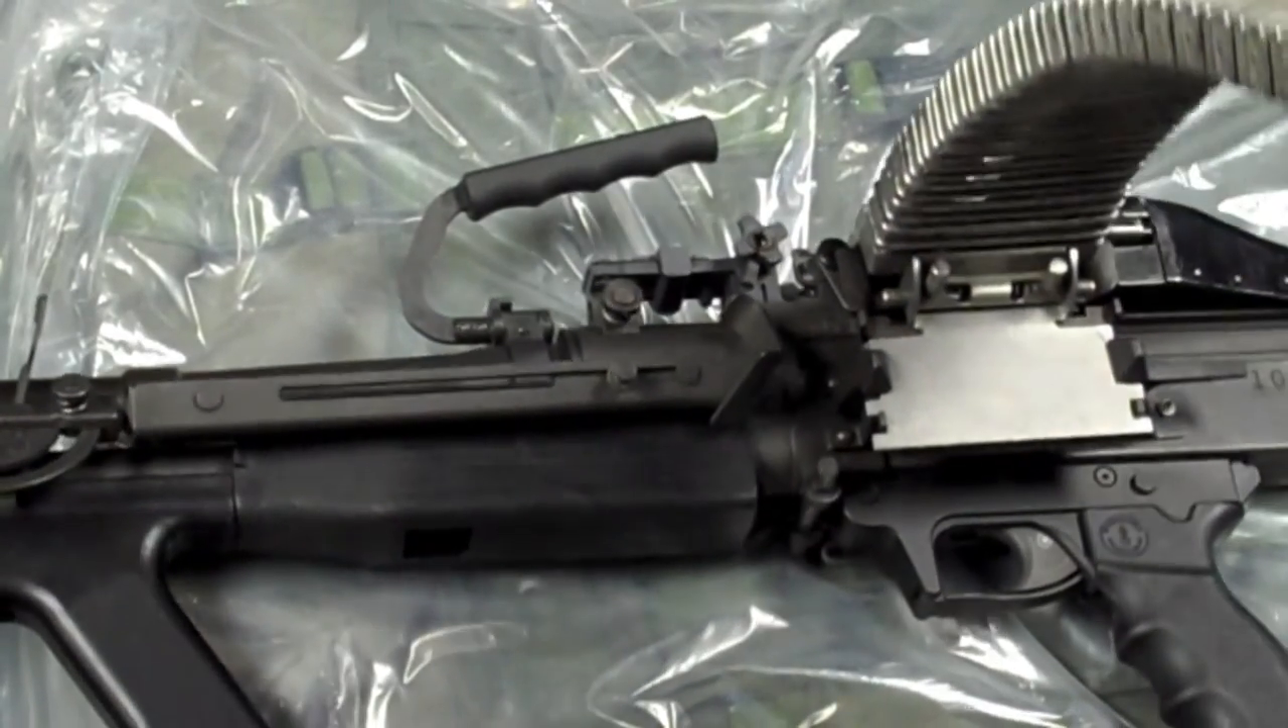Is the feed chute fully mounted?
Yes.